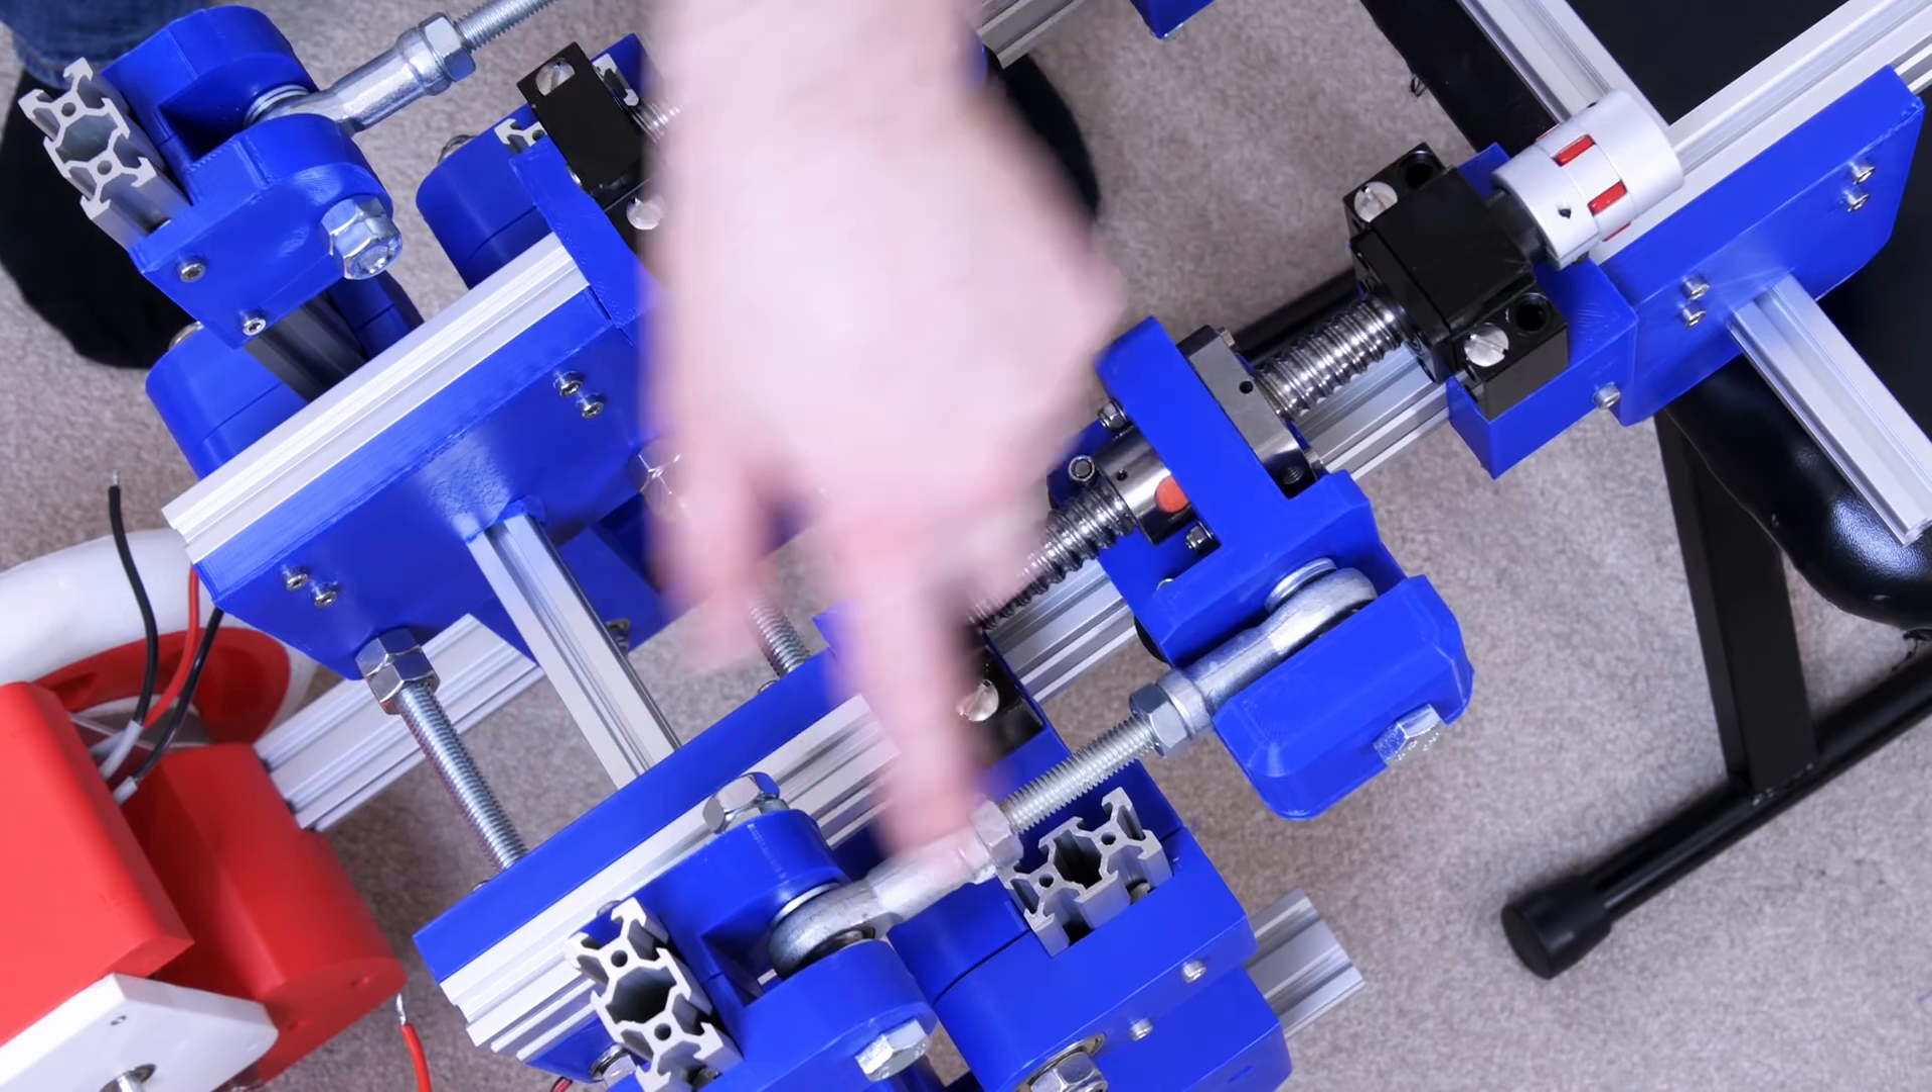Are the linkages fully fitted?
Yes.